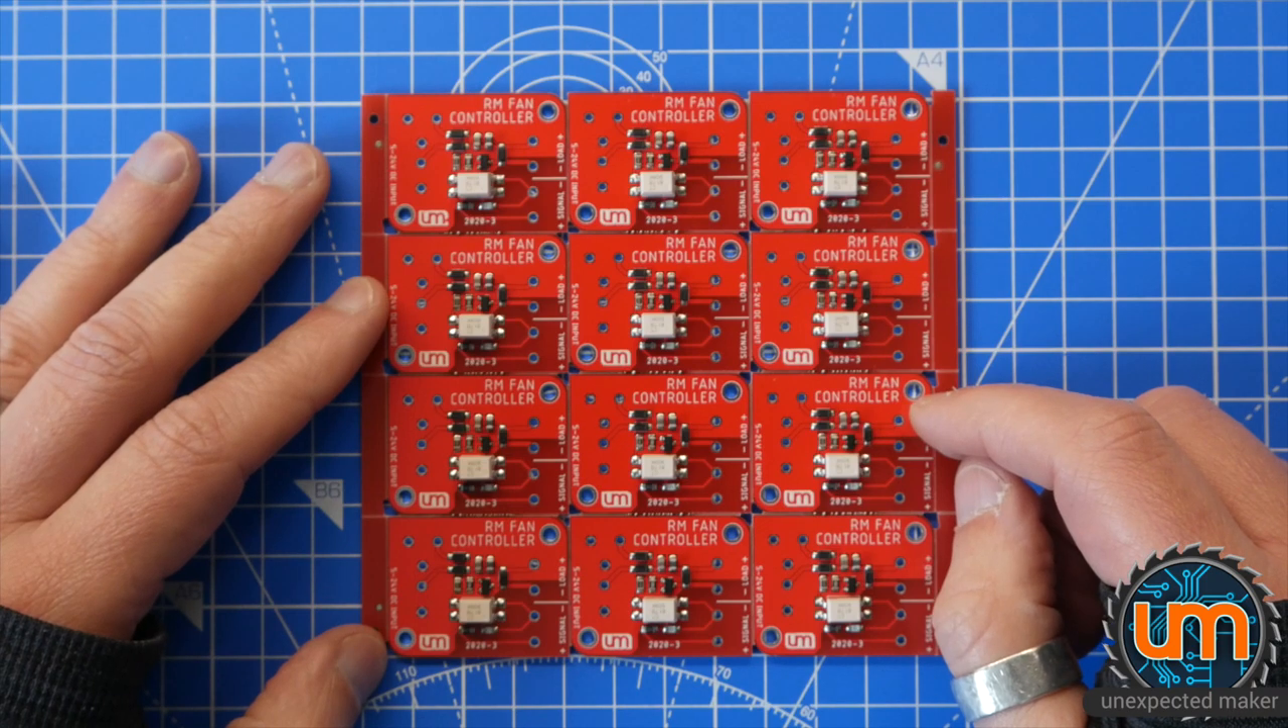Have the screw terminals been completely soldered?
No.